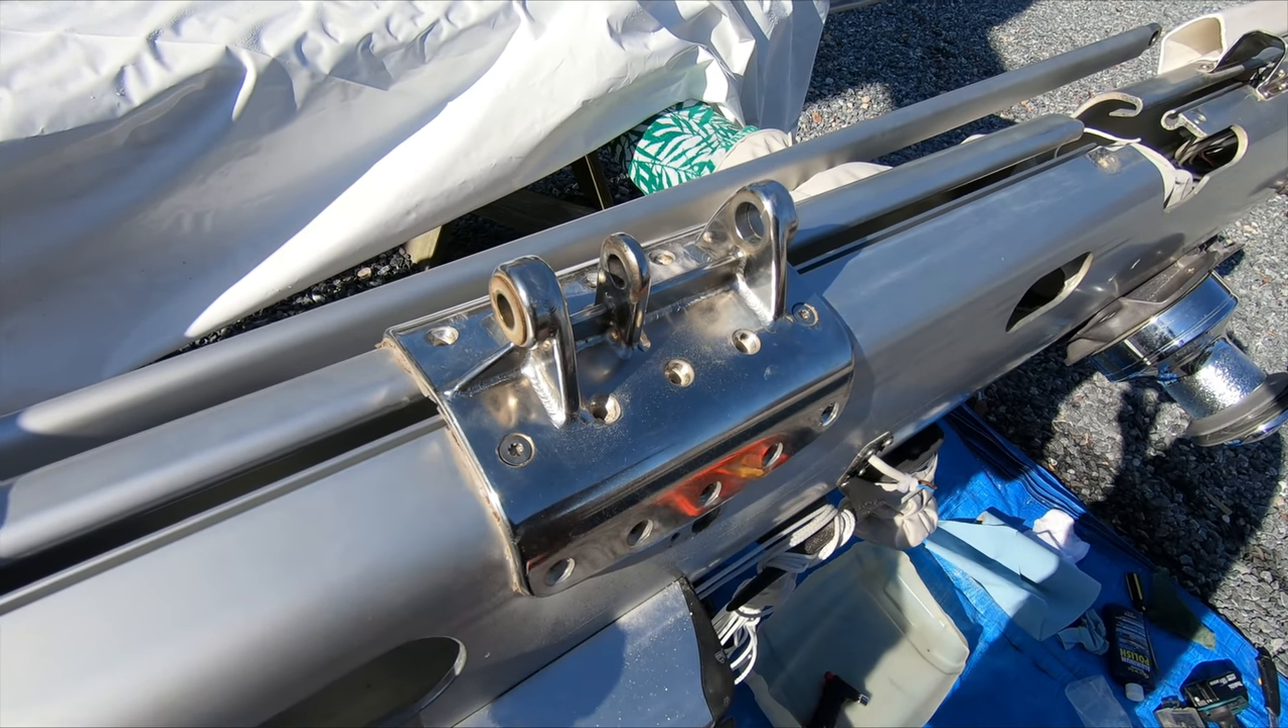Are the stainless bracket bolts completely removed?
No.